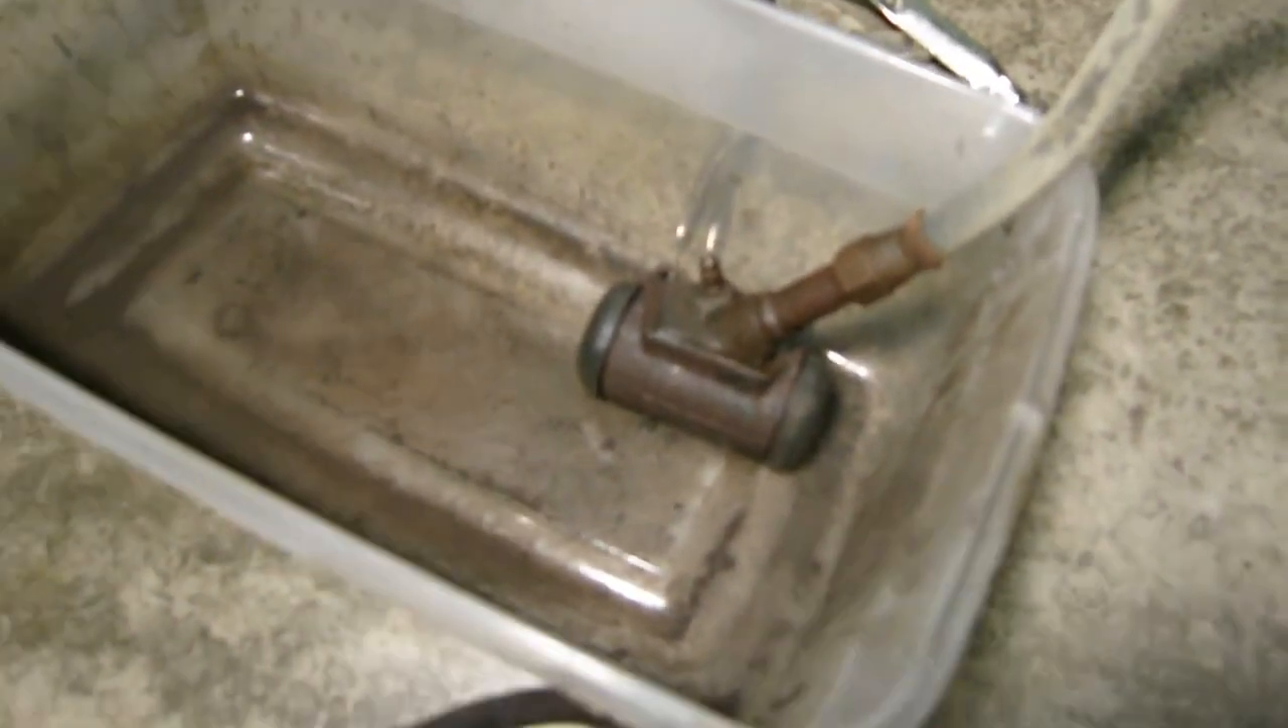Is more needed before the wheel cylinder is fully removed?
No.